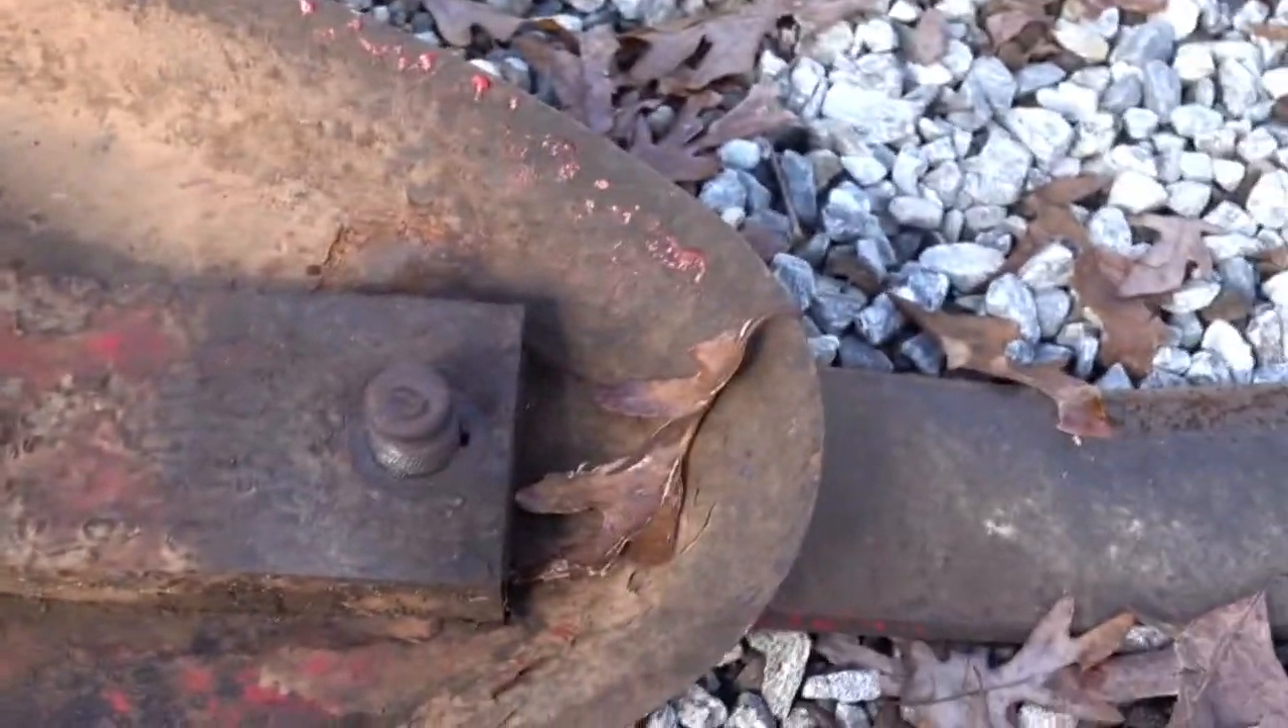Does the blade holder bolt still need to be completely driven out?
Yes.